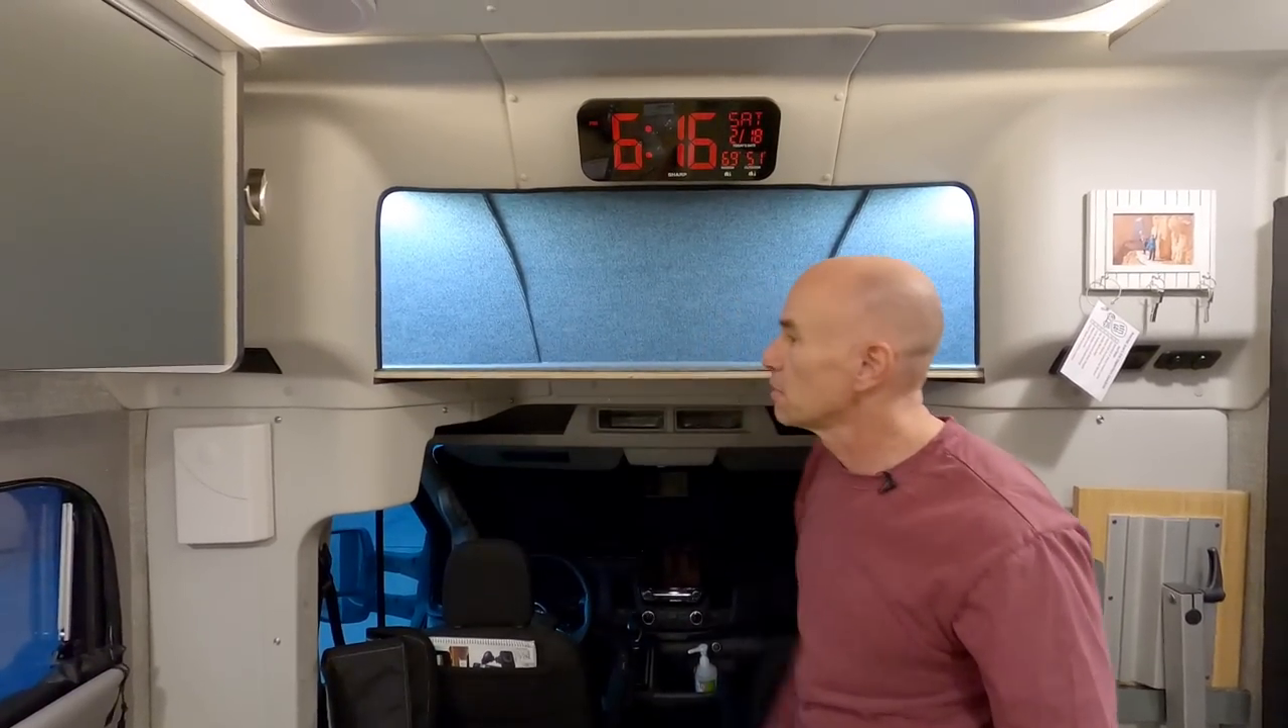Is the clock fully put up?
Yes.